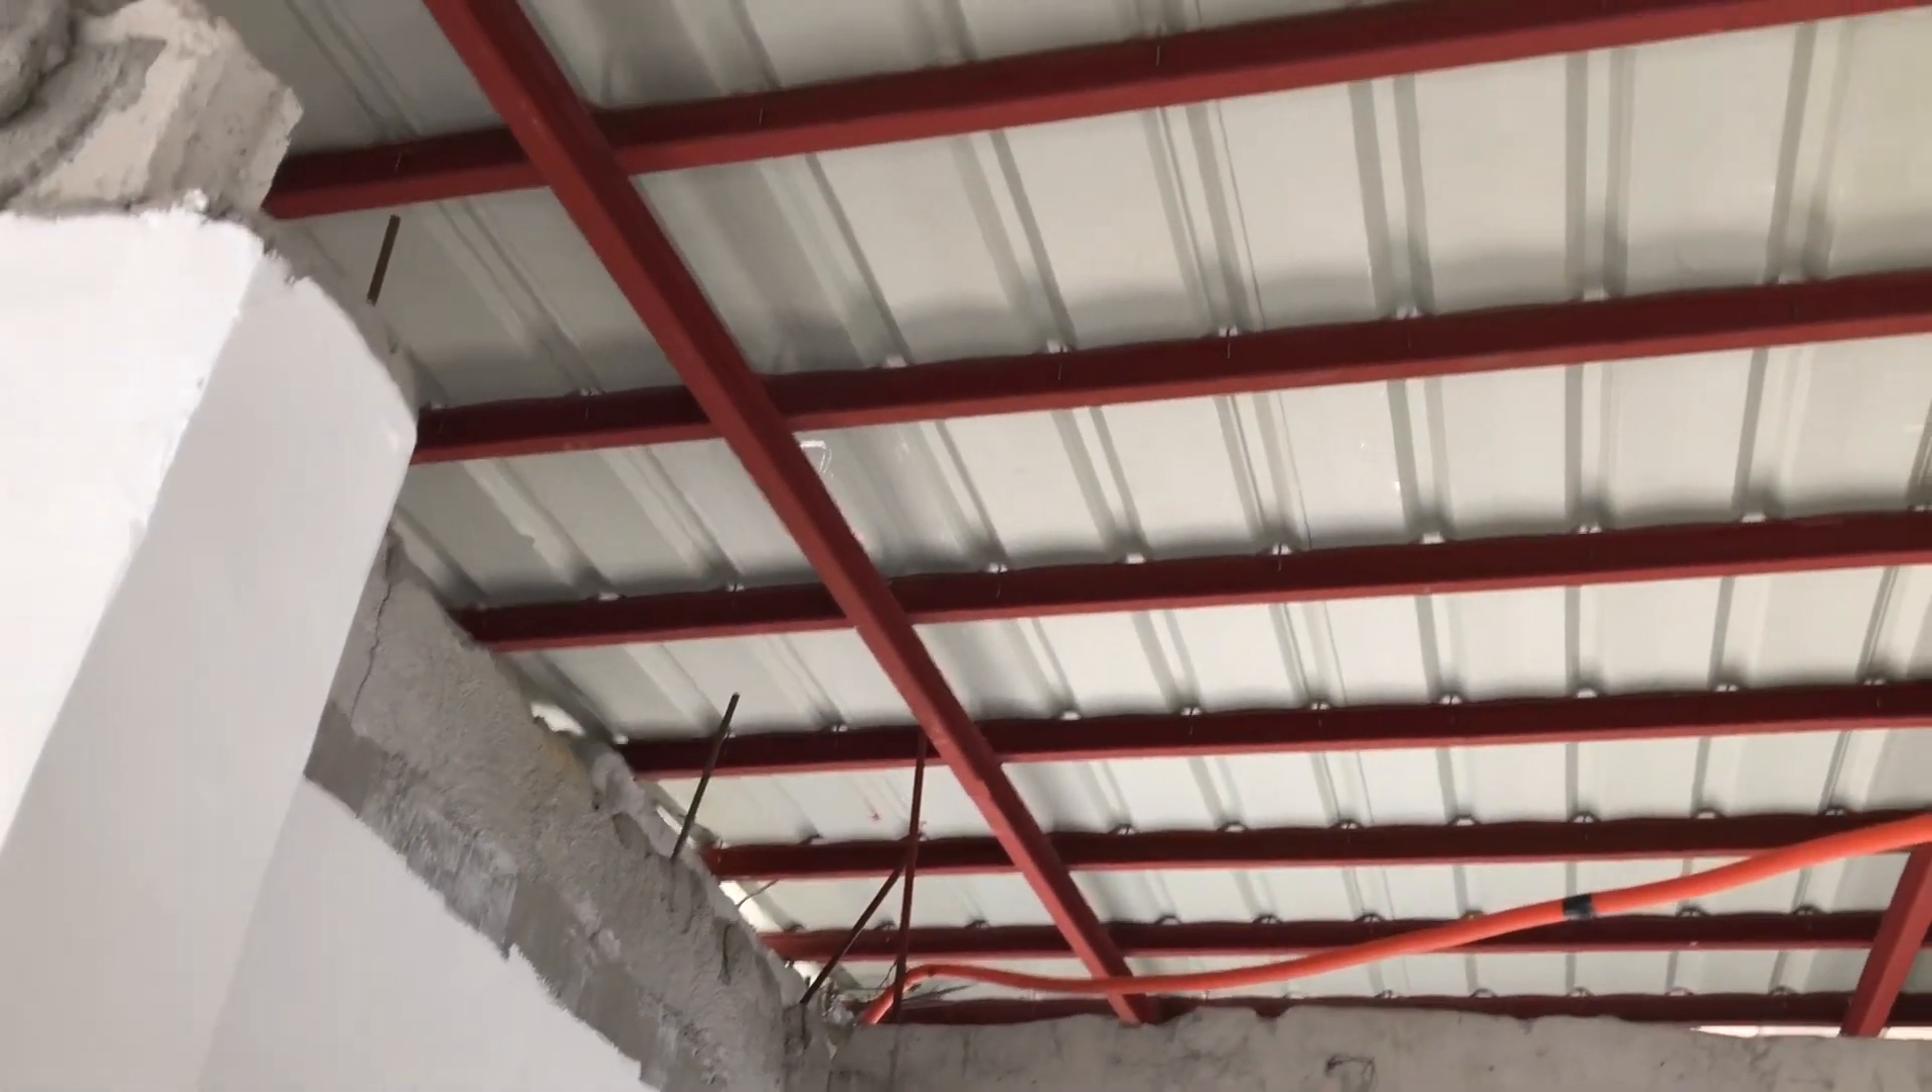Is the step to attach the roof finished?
Yes.